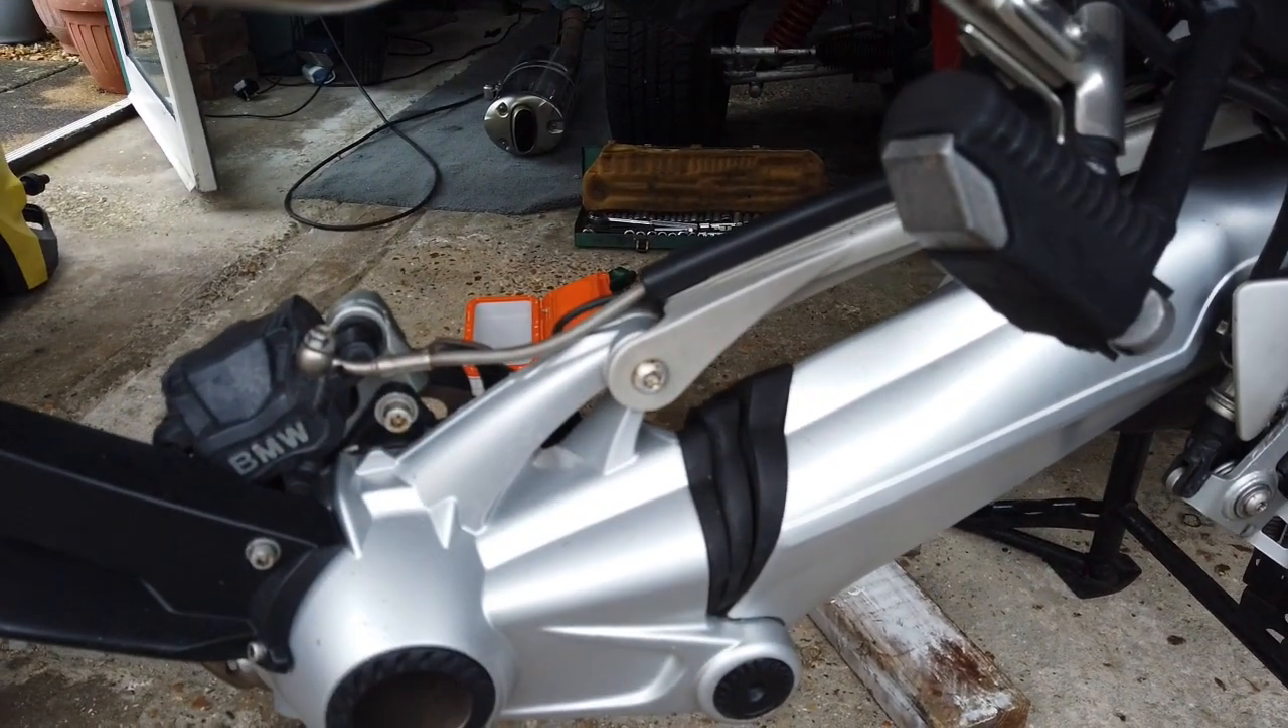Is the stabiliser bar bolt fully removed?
No.